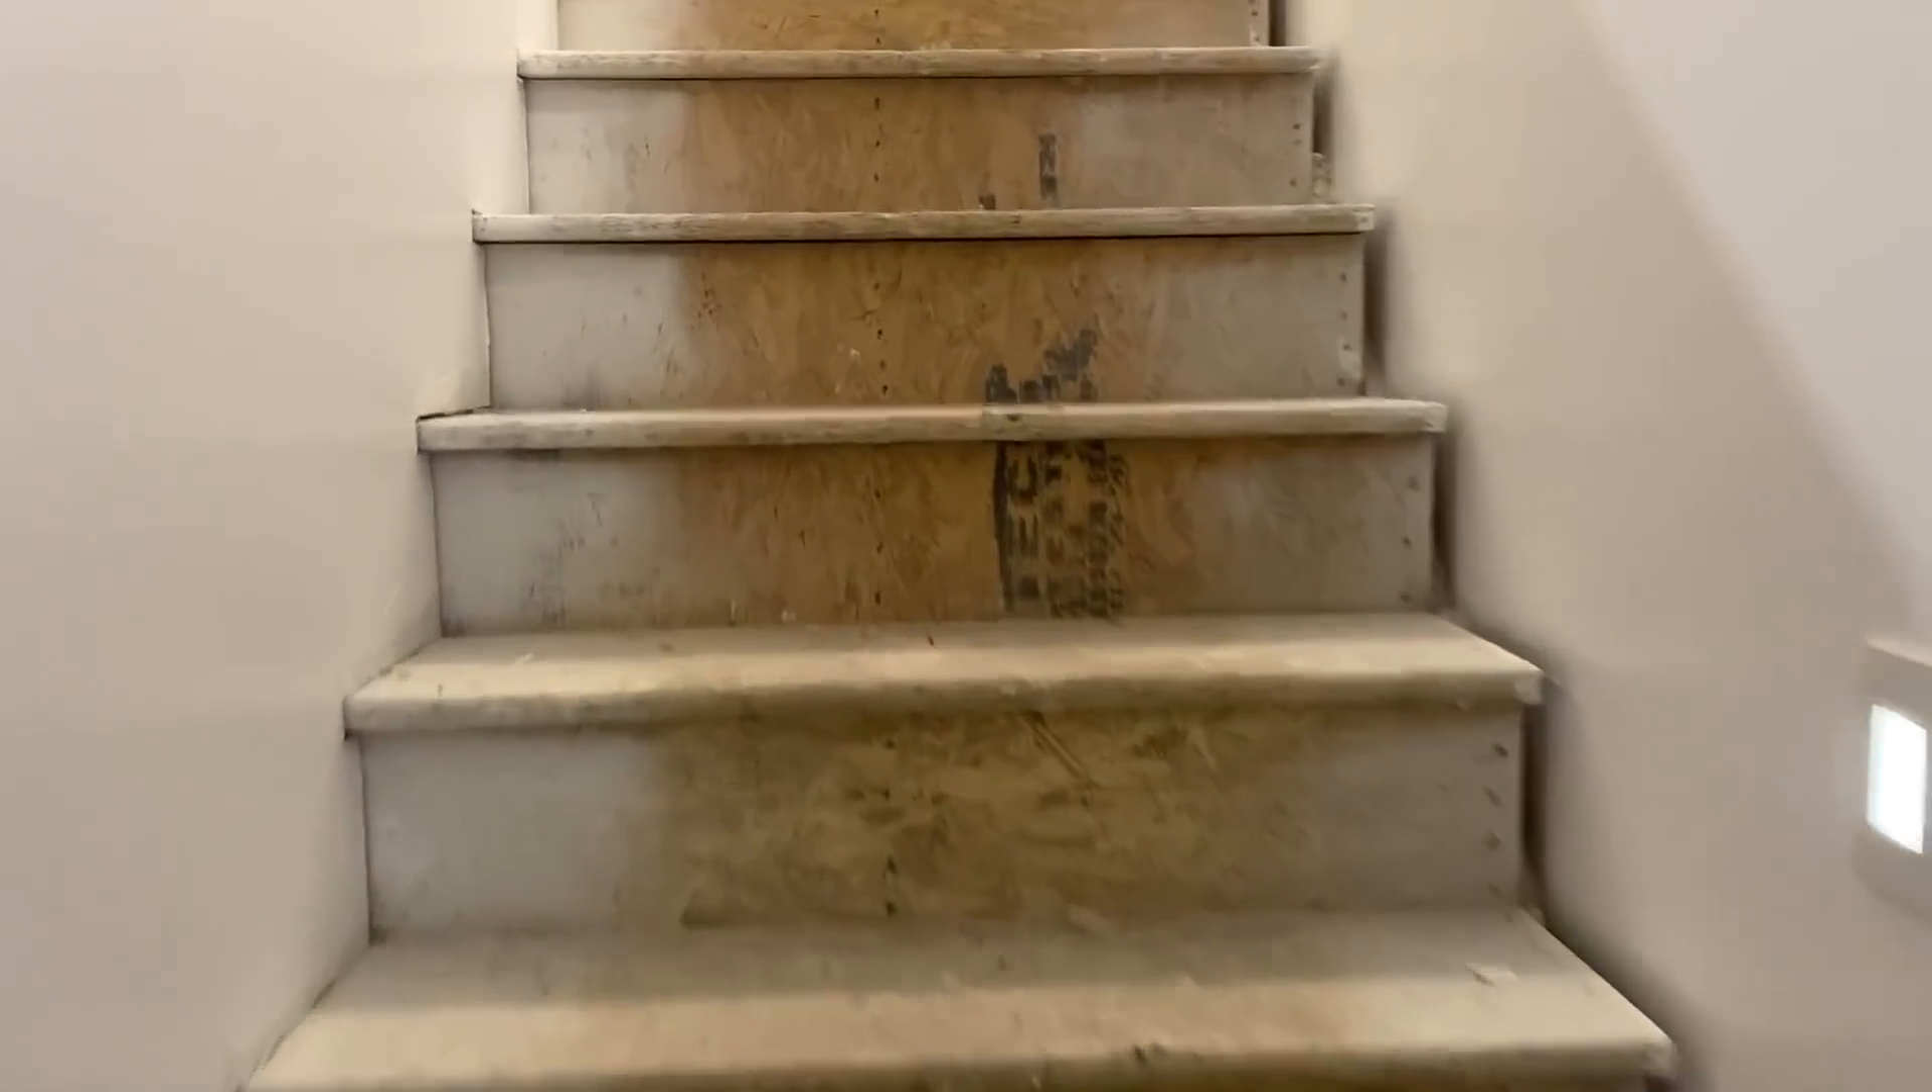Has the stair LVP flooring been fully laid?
No.